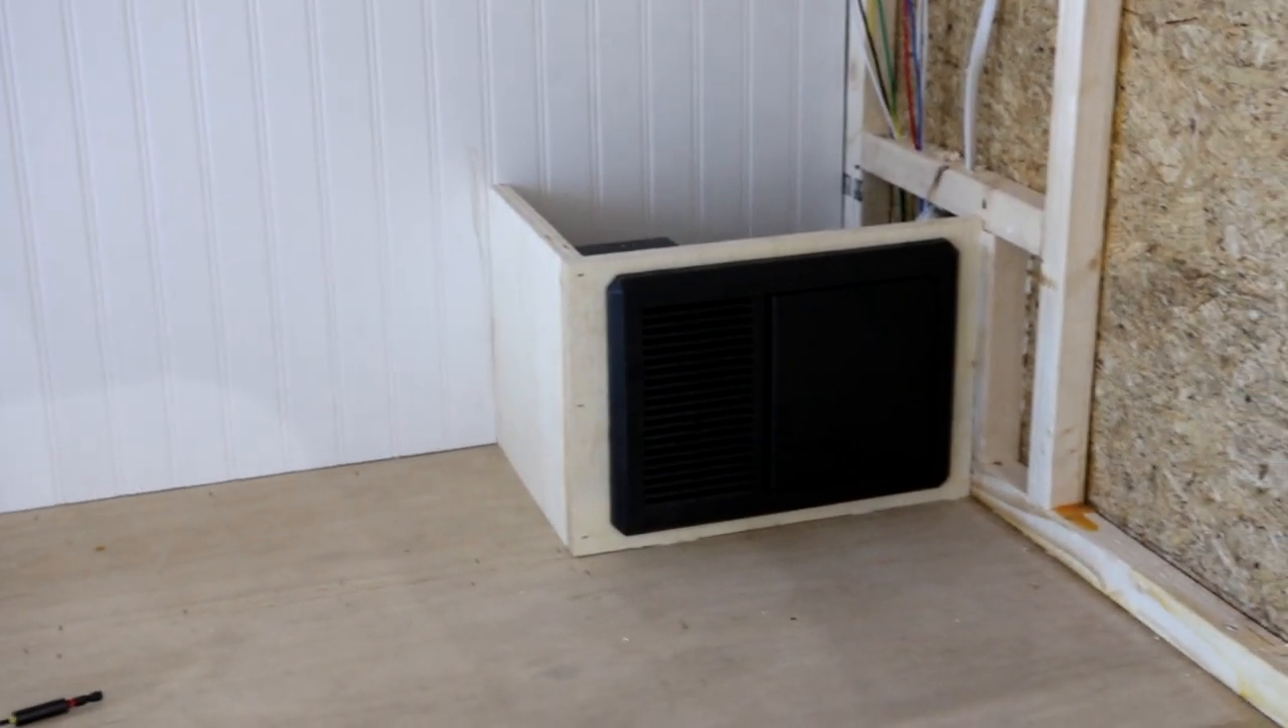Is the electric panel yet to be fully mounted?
No.